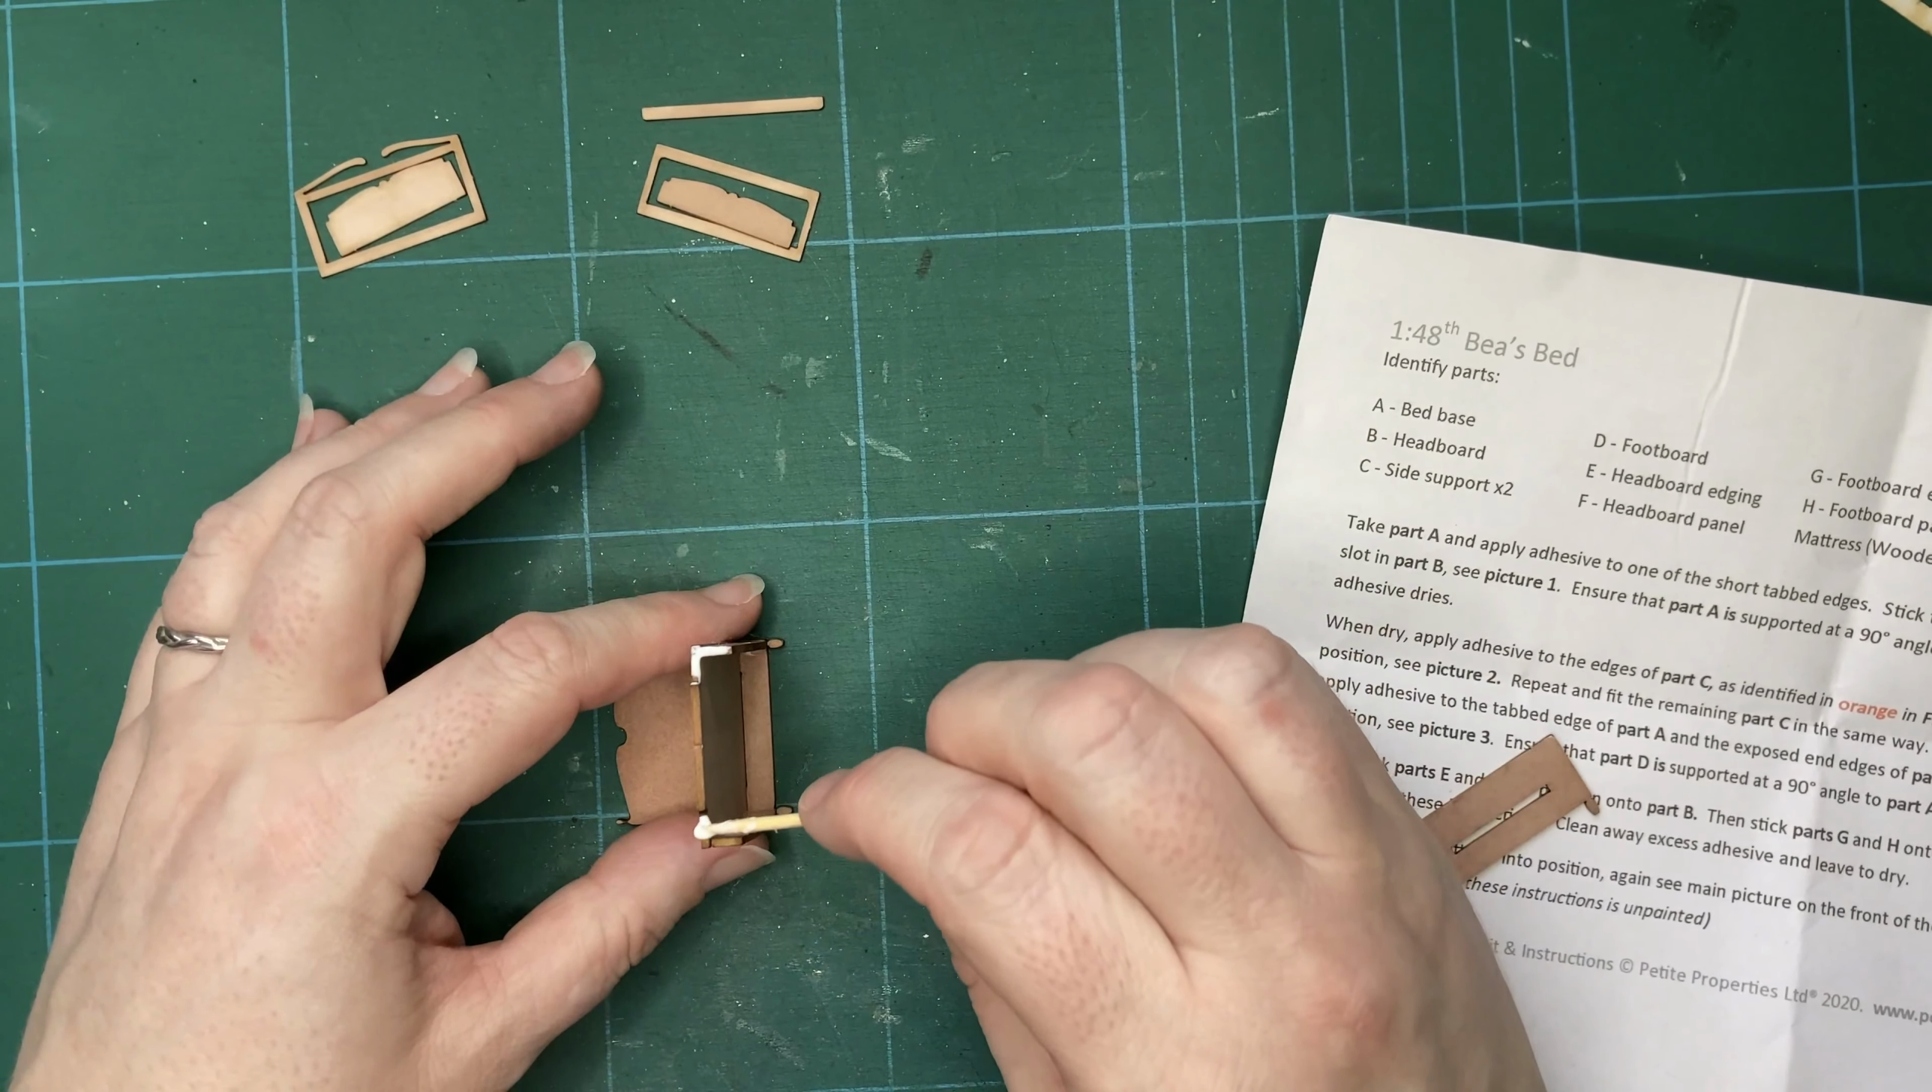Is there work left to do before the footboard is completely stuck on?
Yes.